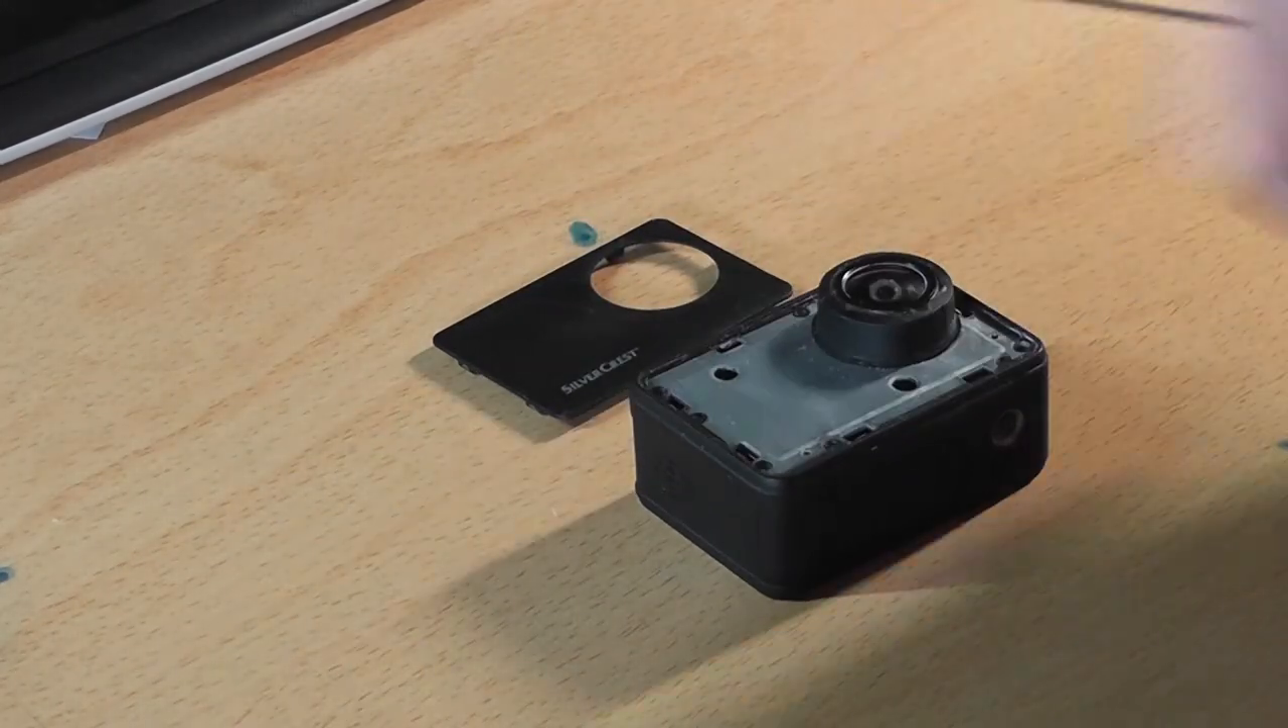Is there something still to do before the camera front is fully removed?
No.